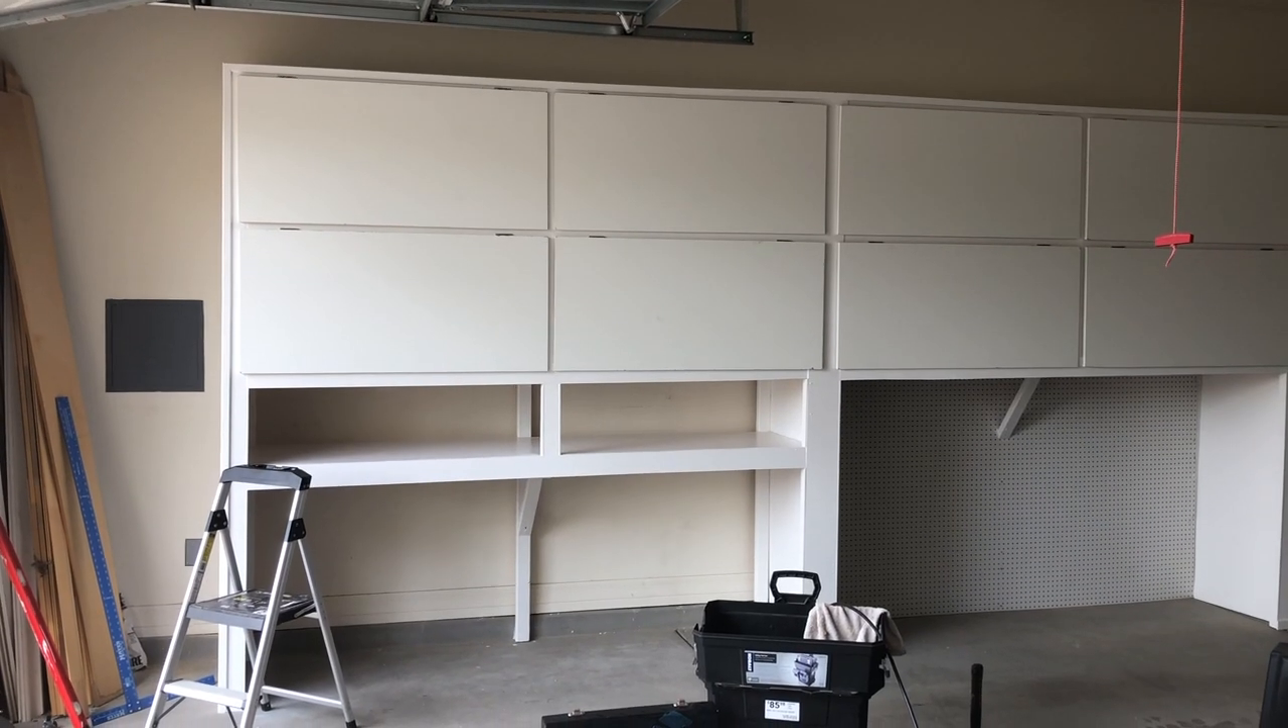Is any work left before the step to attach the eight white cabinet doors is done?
No.